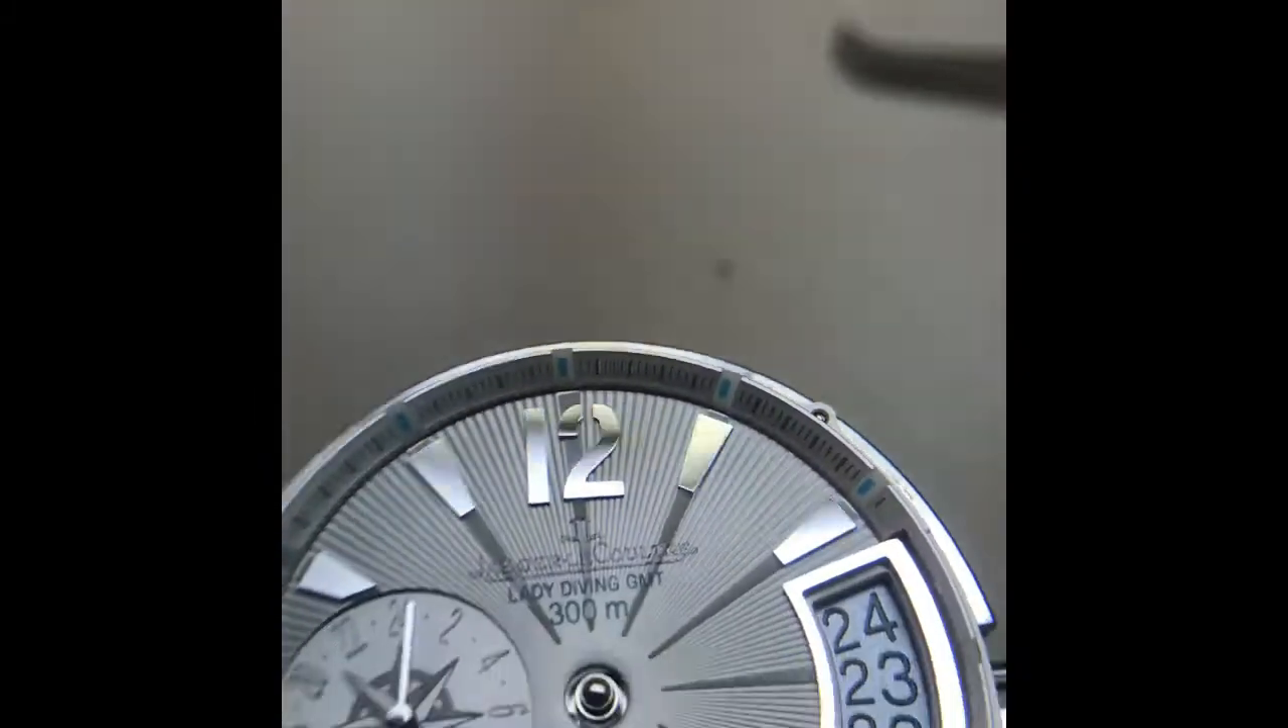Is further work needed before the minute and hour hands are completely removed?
No.